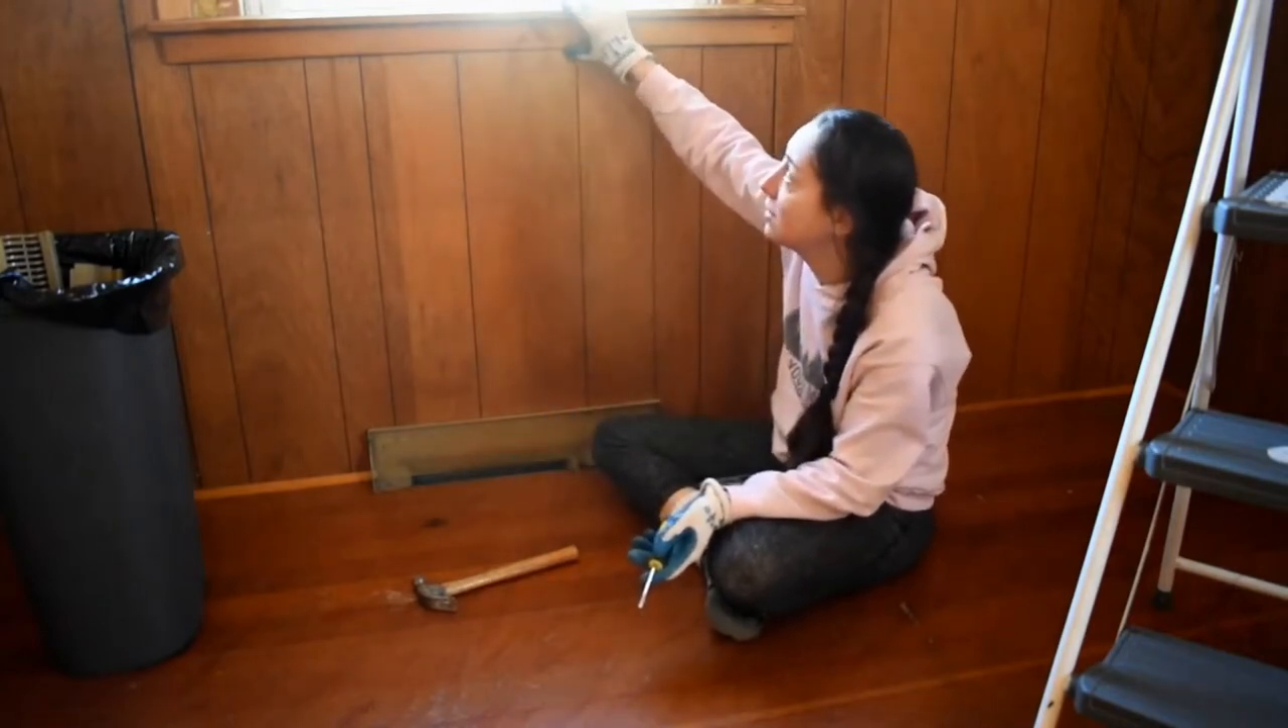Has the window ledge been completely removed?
No.